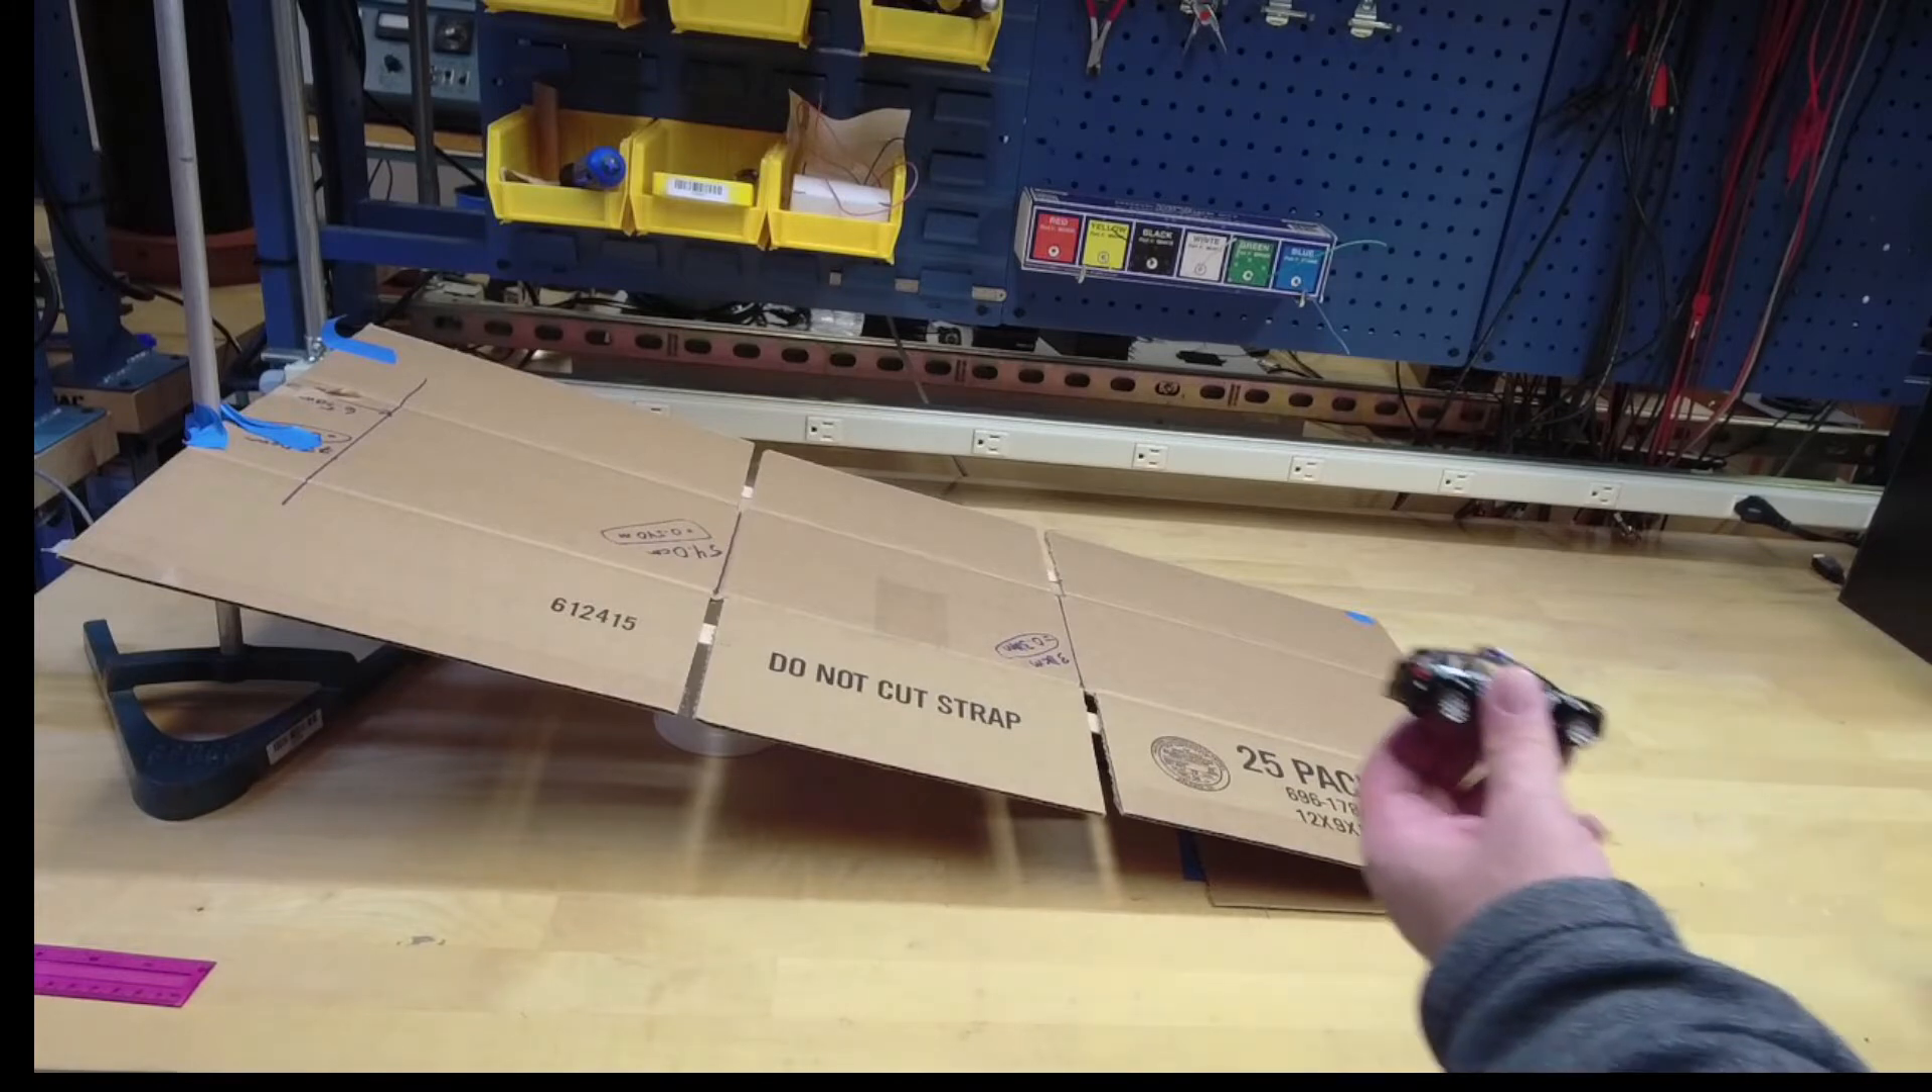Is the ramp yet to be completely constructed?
No.